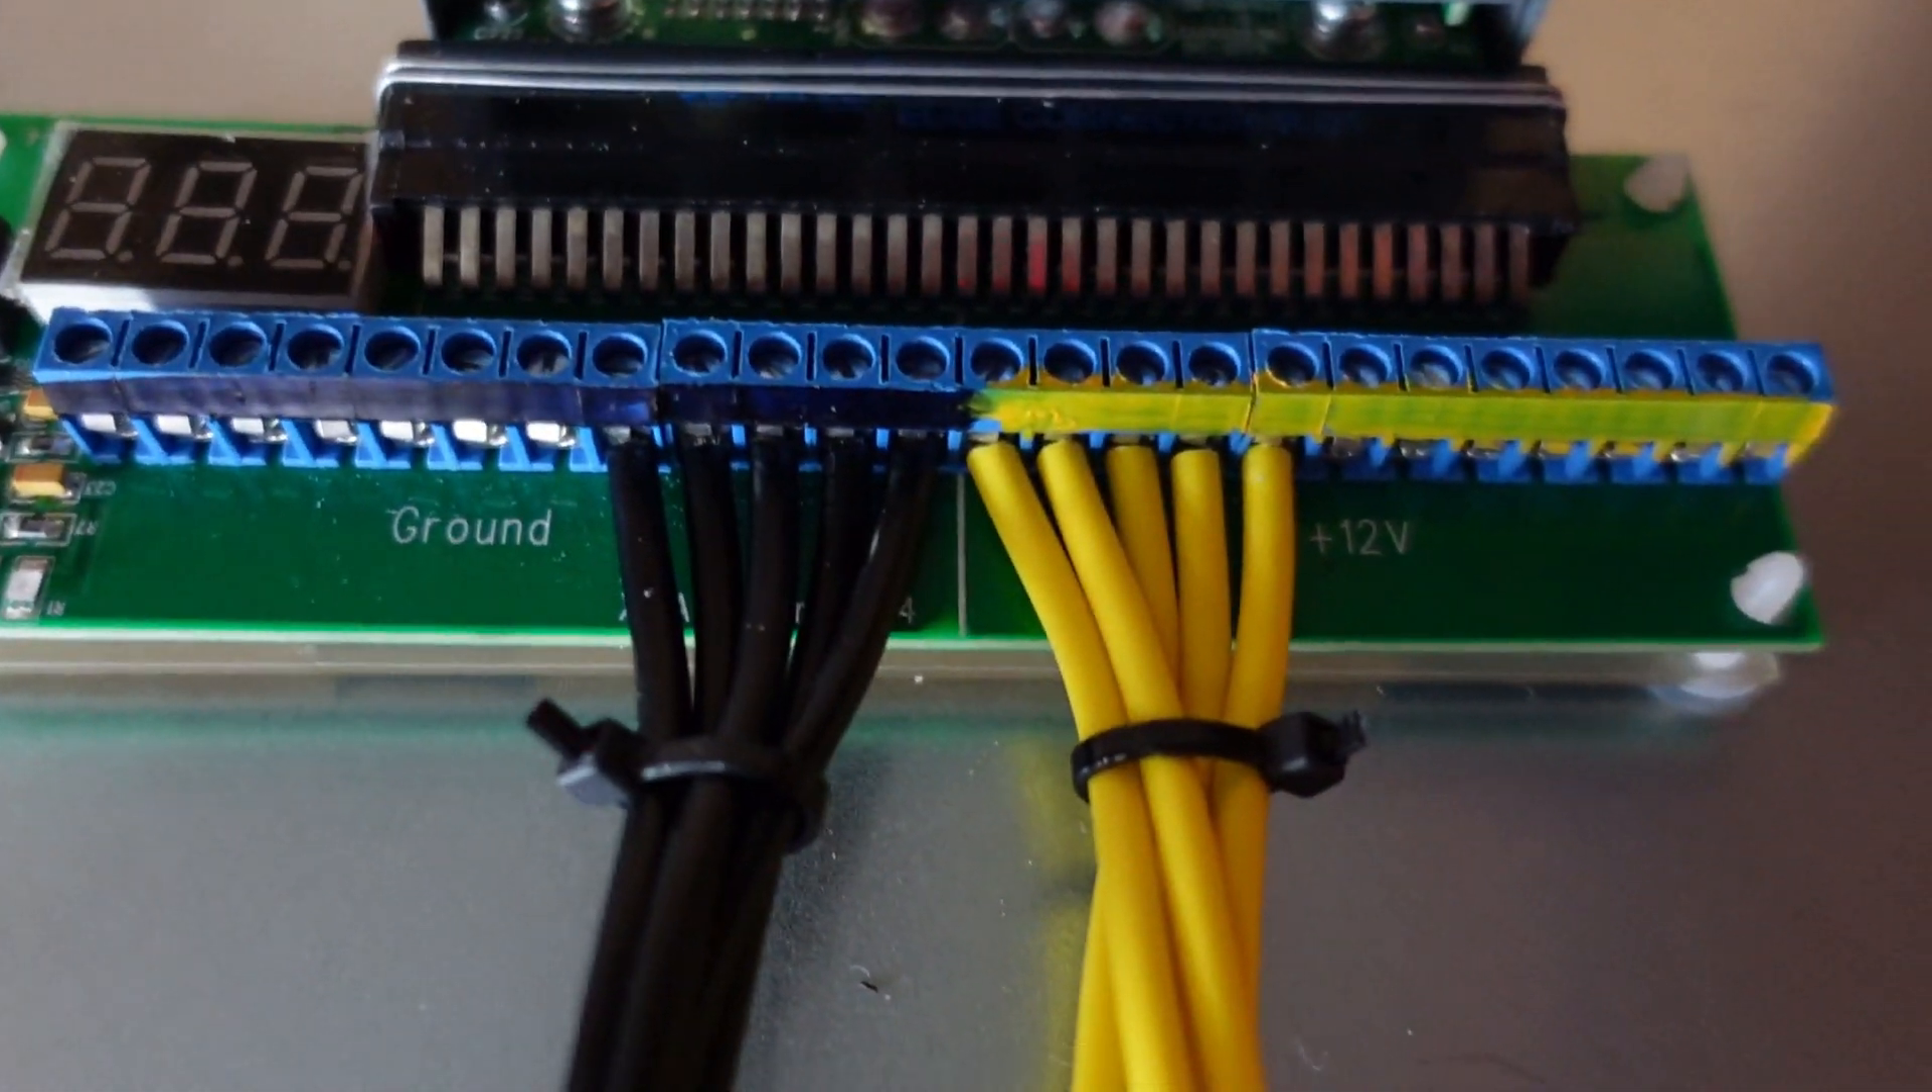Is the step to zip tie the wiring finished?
Yes.